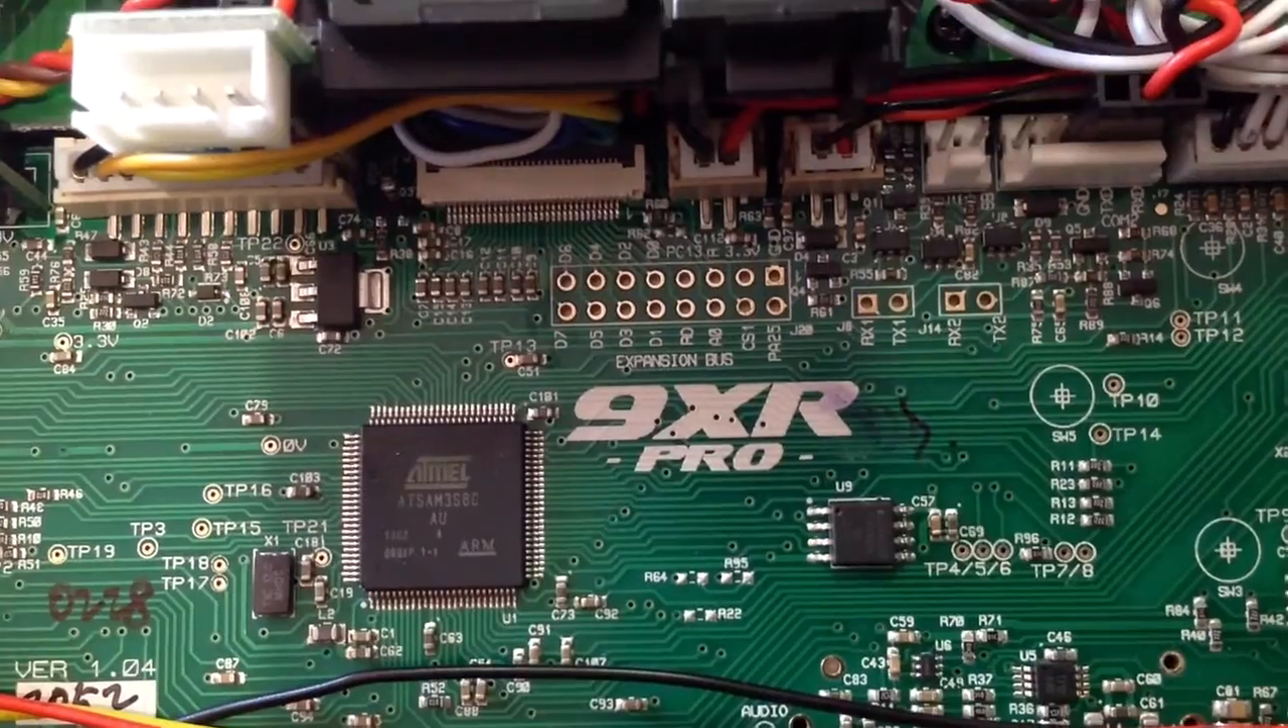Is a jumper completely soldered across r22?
No.